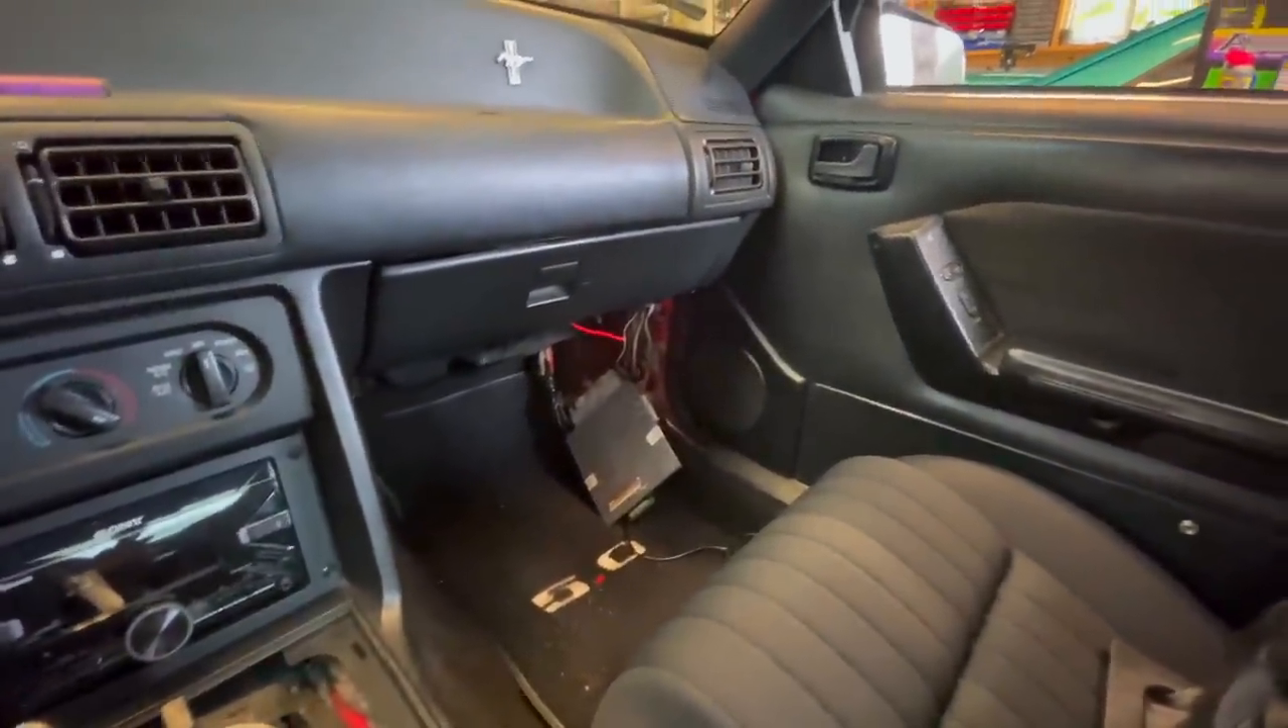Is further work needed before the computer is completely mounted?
Yes.